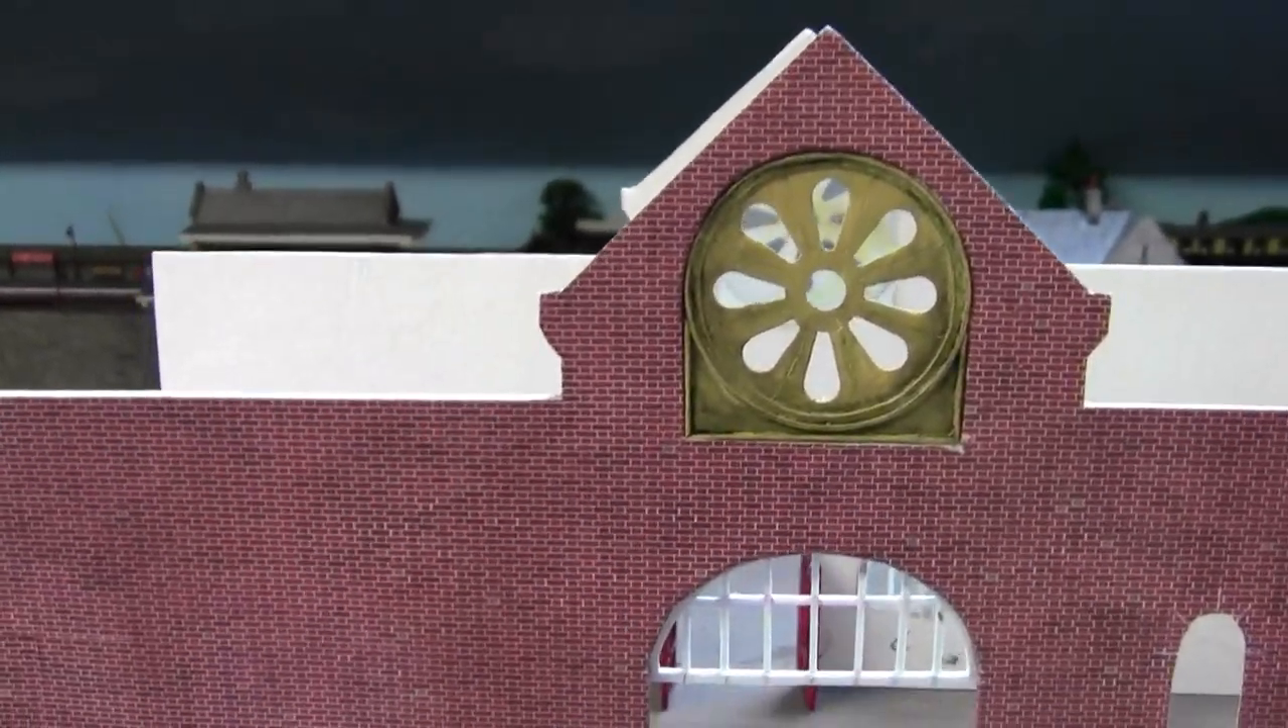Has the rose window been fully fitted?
Yes.